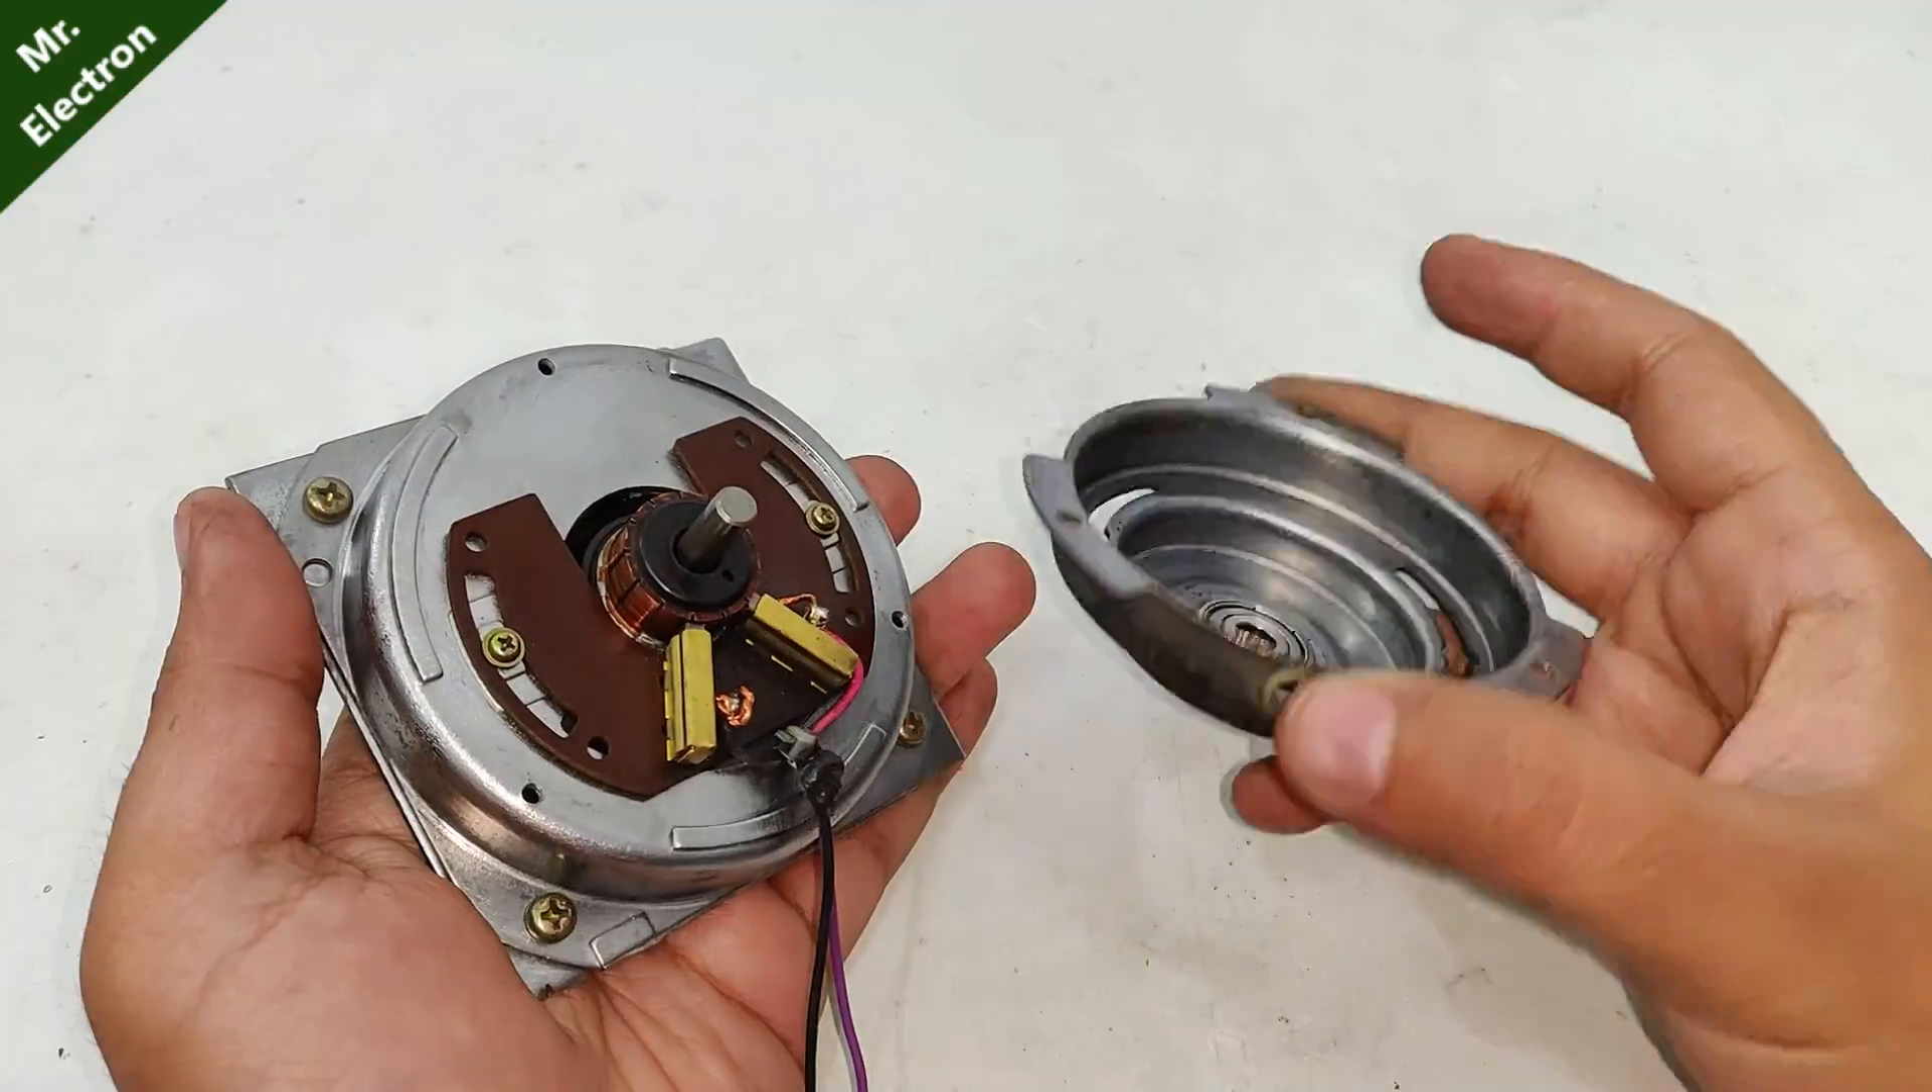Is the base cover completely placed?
No.